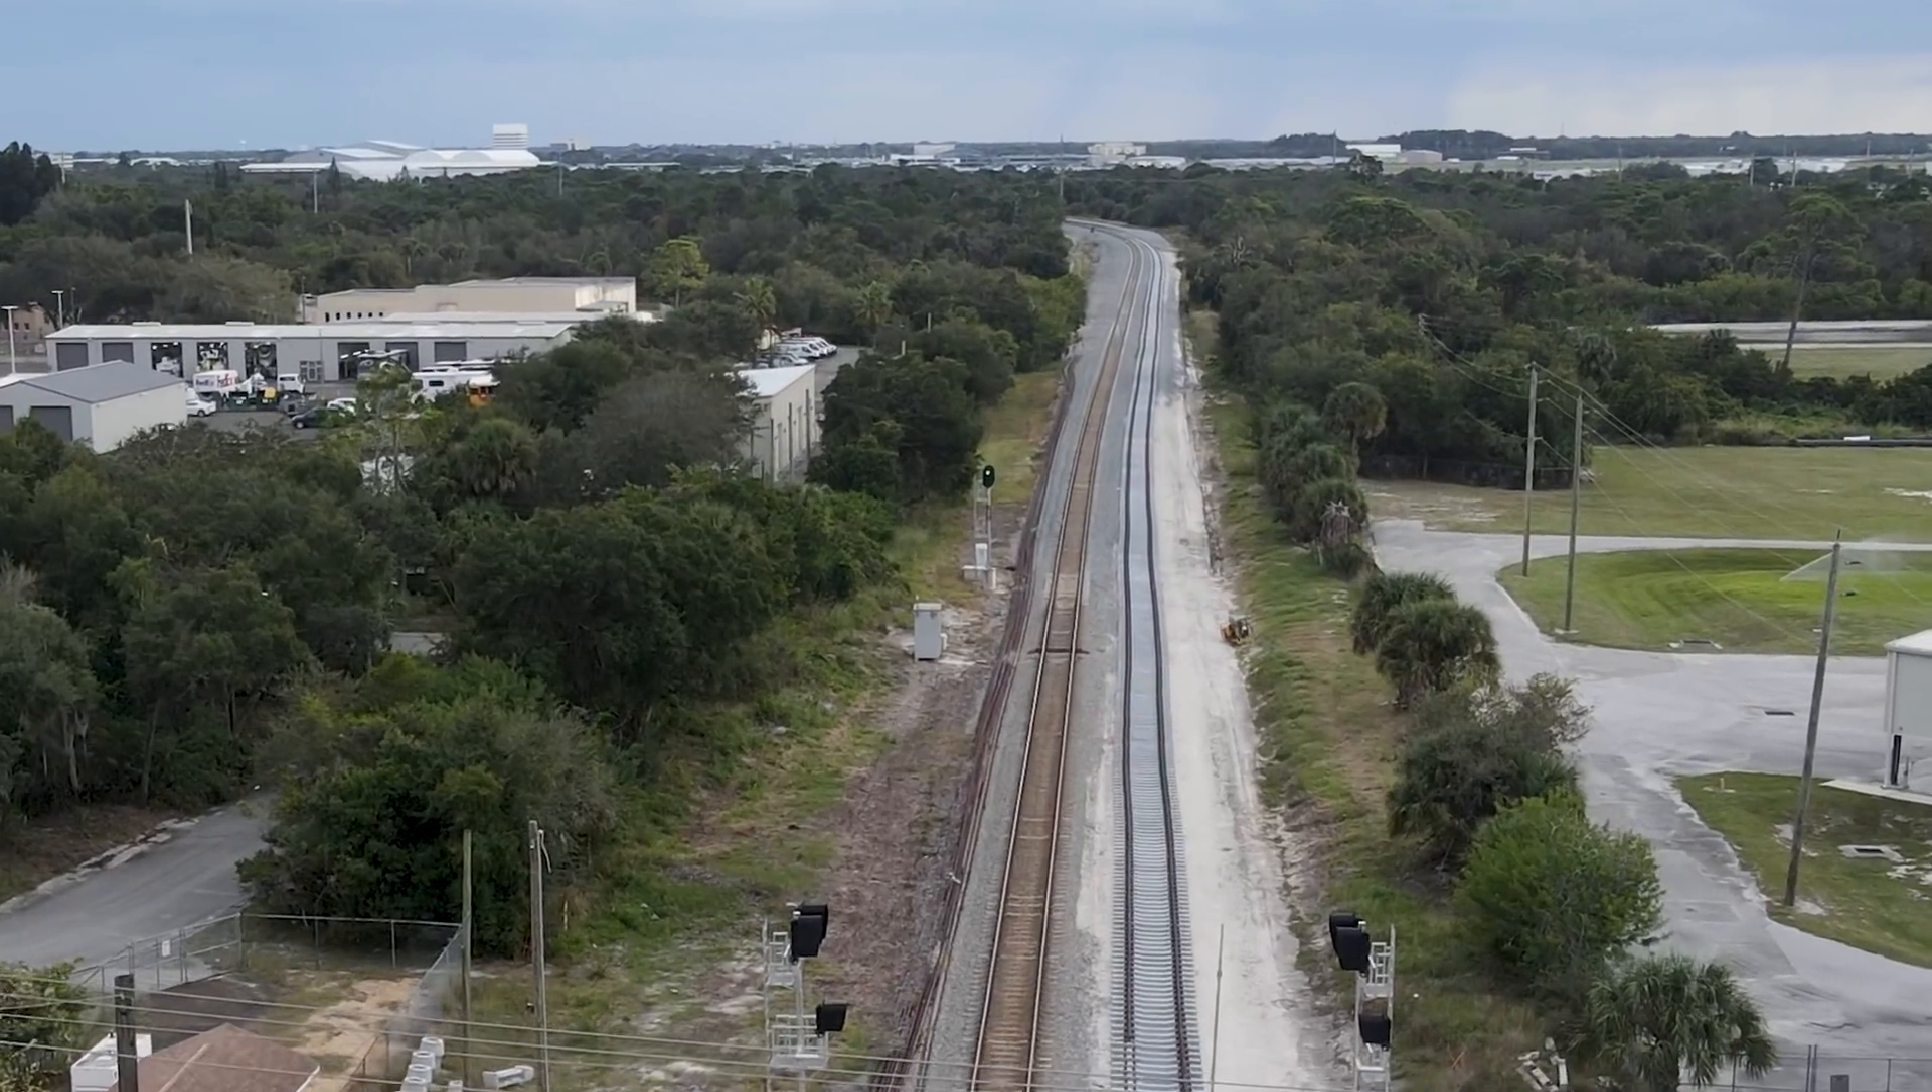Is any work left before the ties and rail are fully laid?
No.